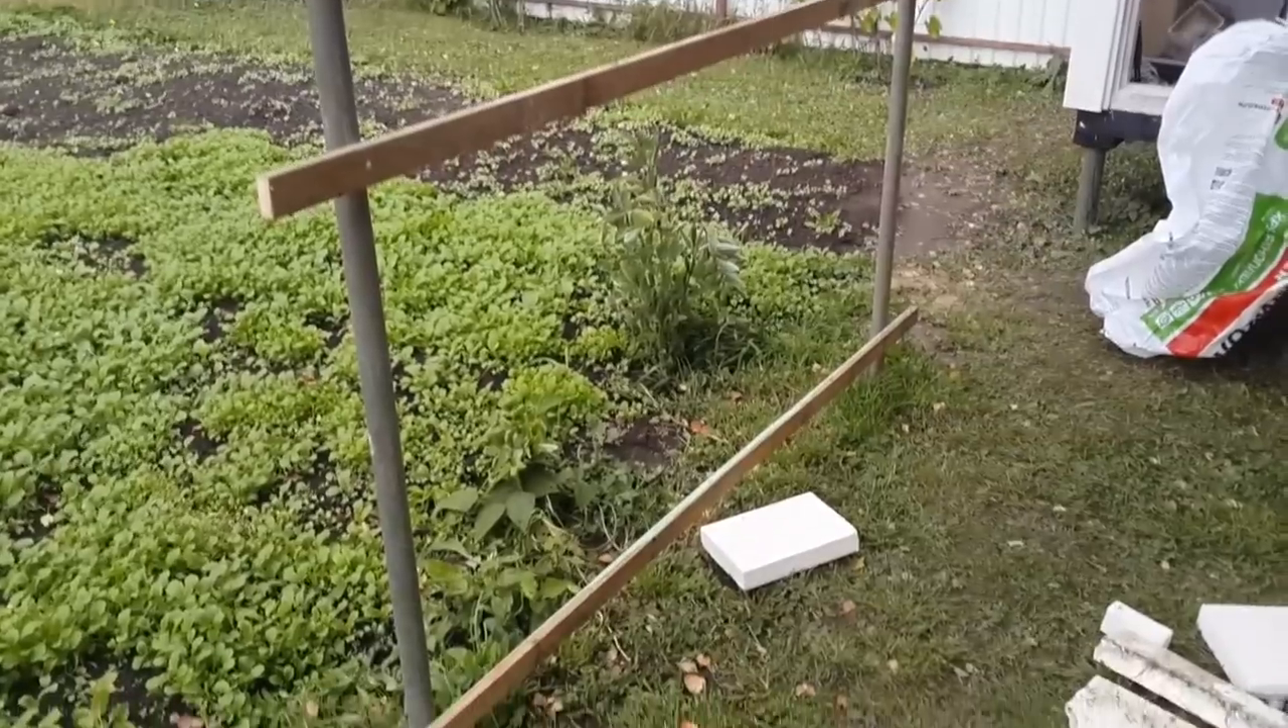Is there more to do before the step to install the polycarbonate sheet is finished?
Yes.